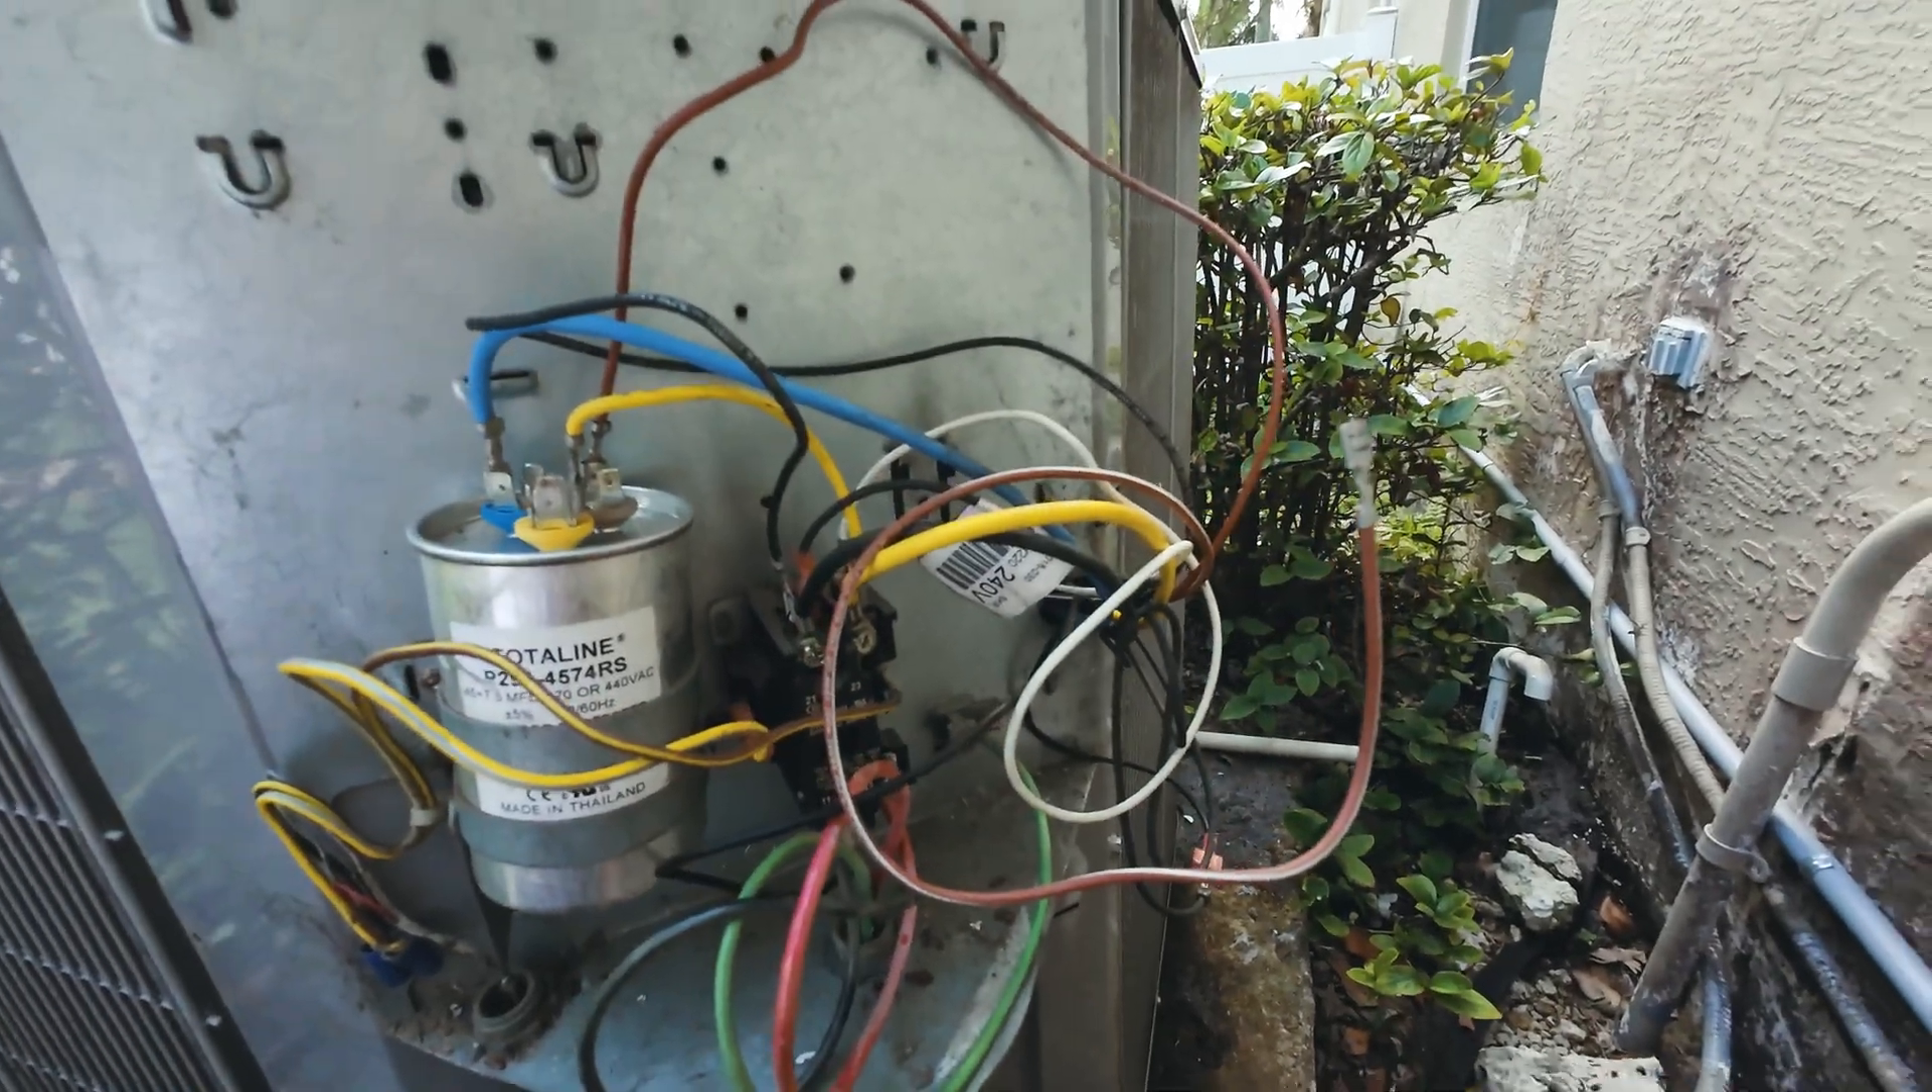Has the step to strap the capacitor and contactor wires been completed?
No.